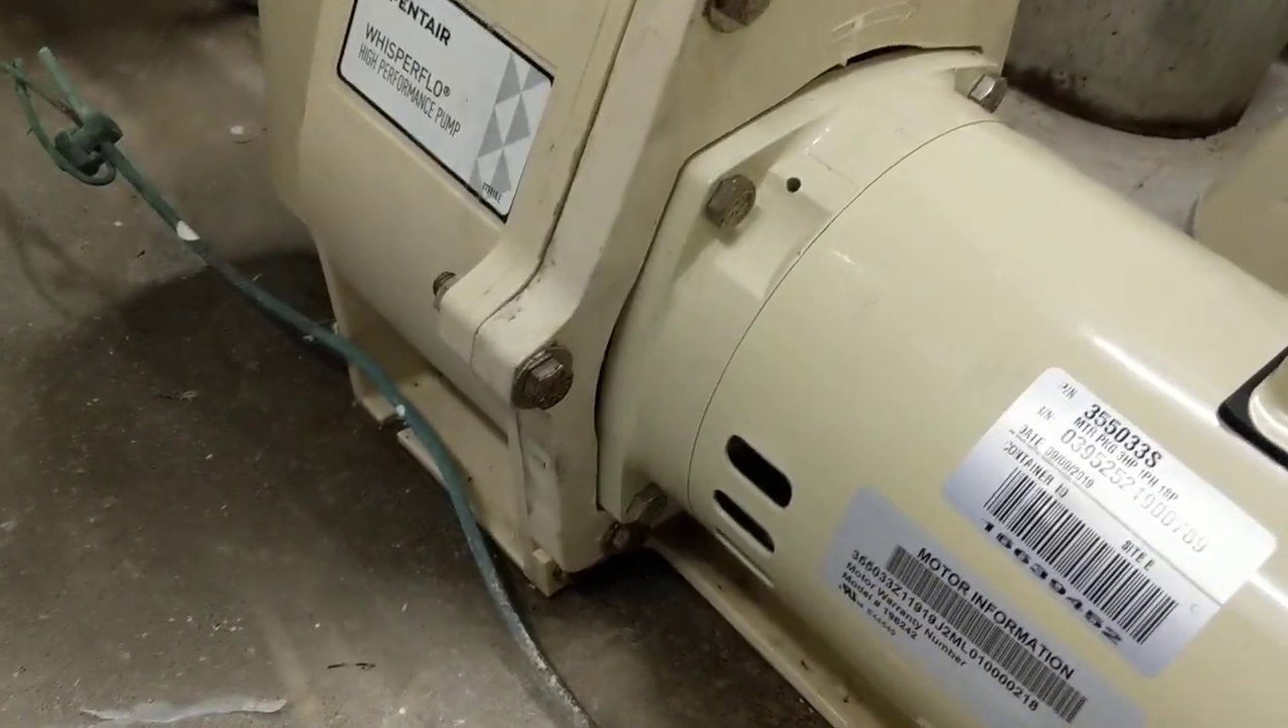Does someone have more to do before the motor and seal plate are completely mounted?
No.